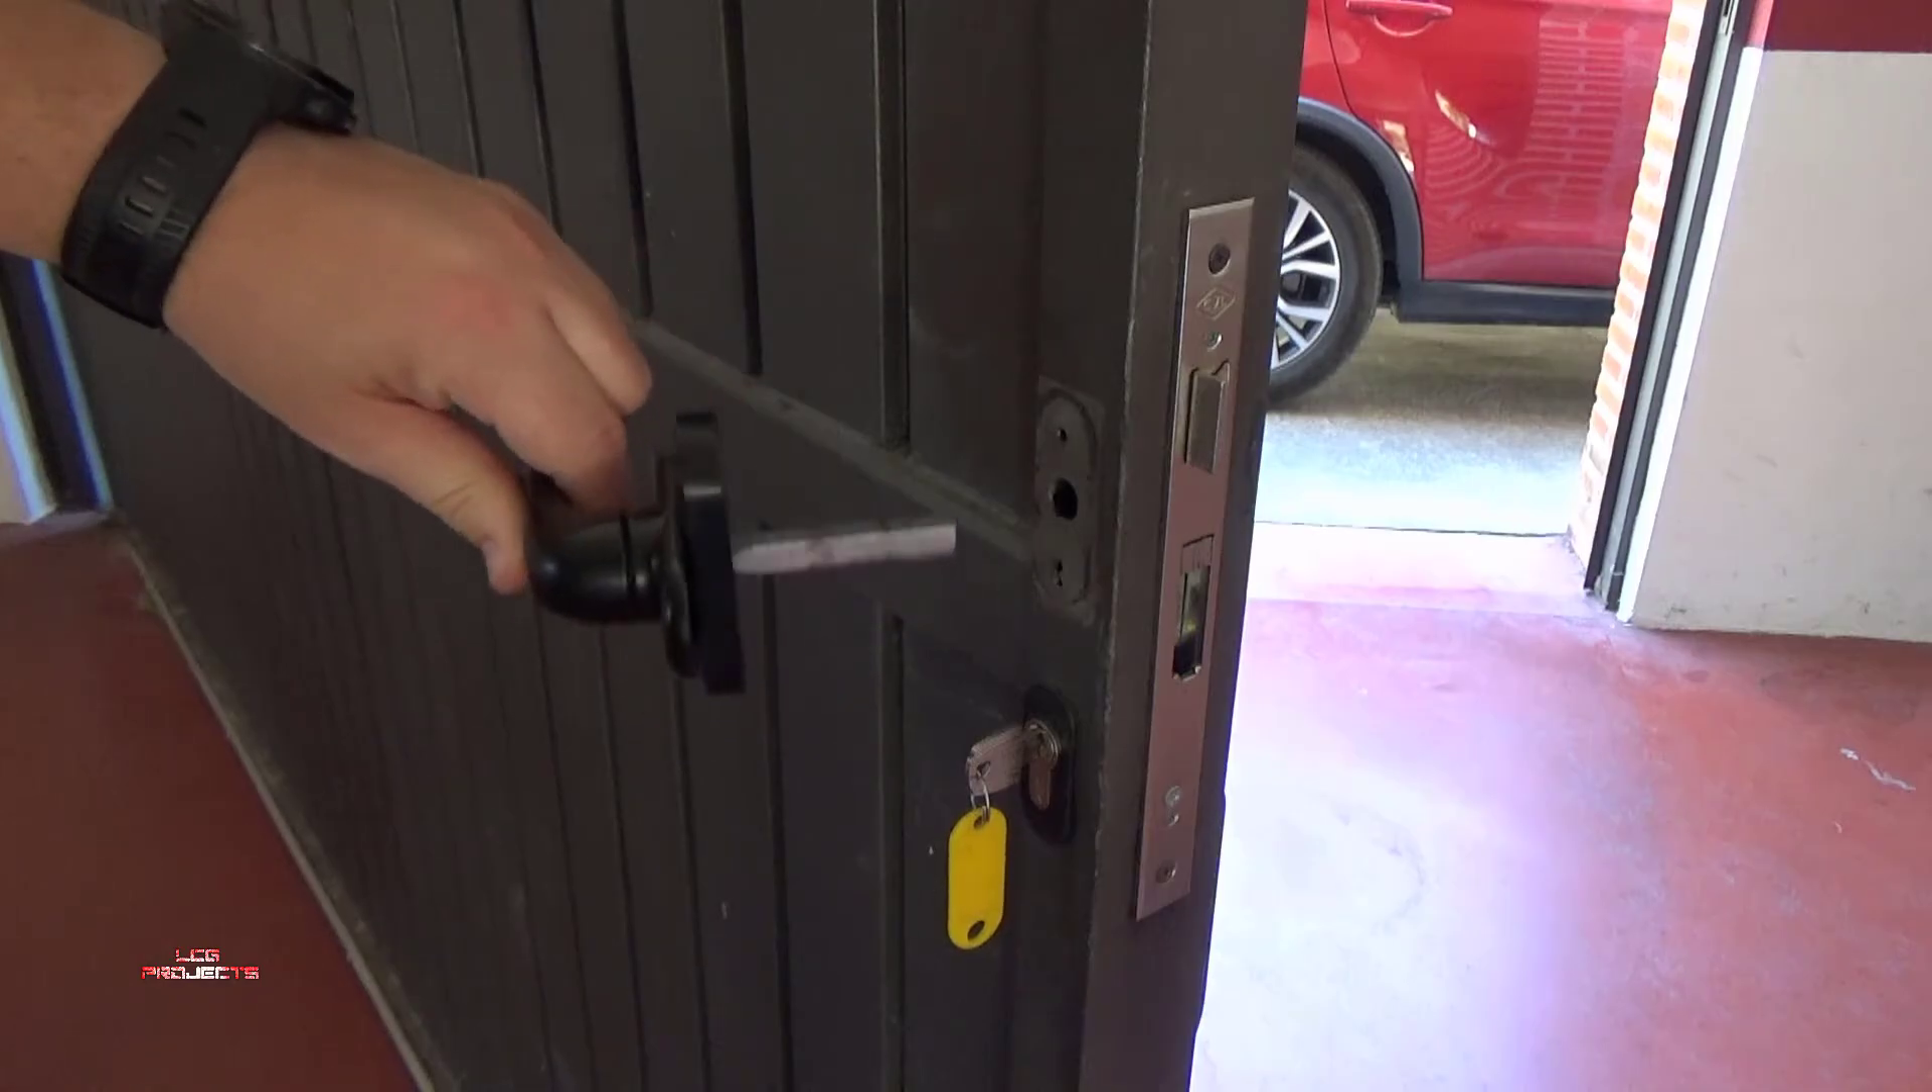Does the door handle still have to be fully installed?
Yes.